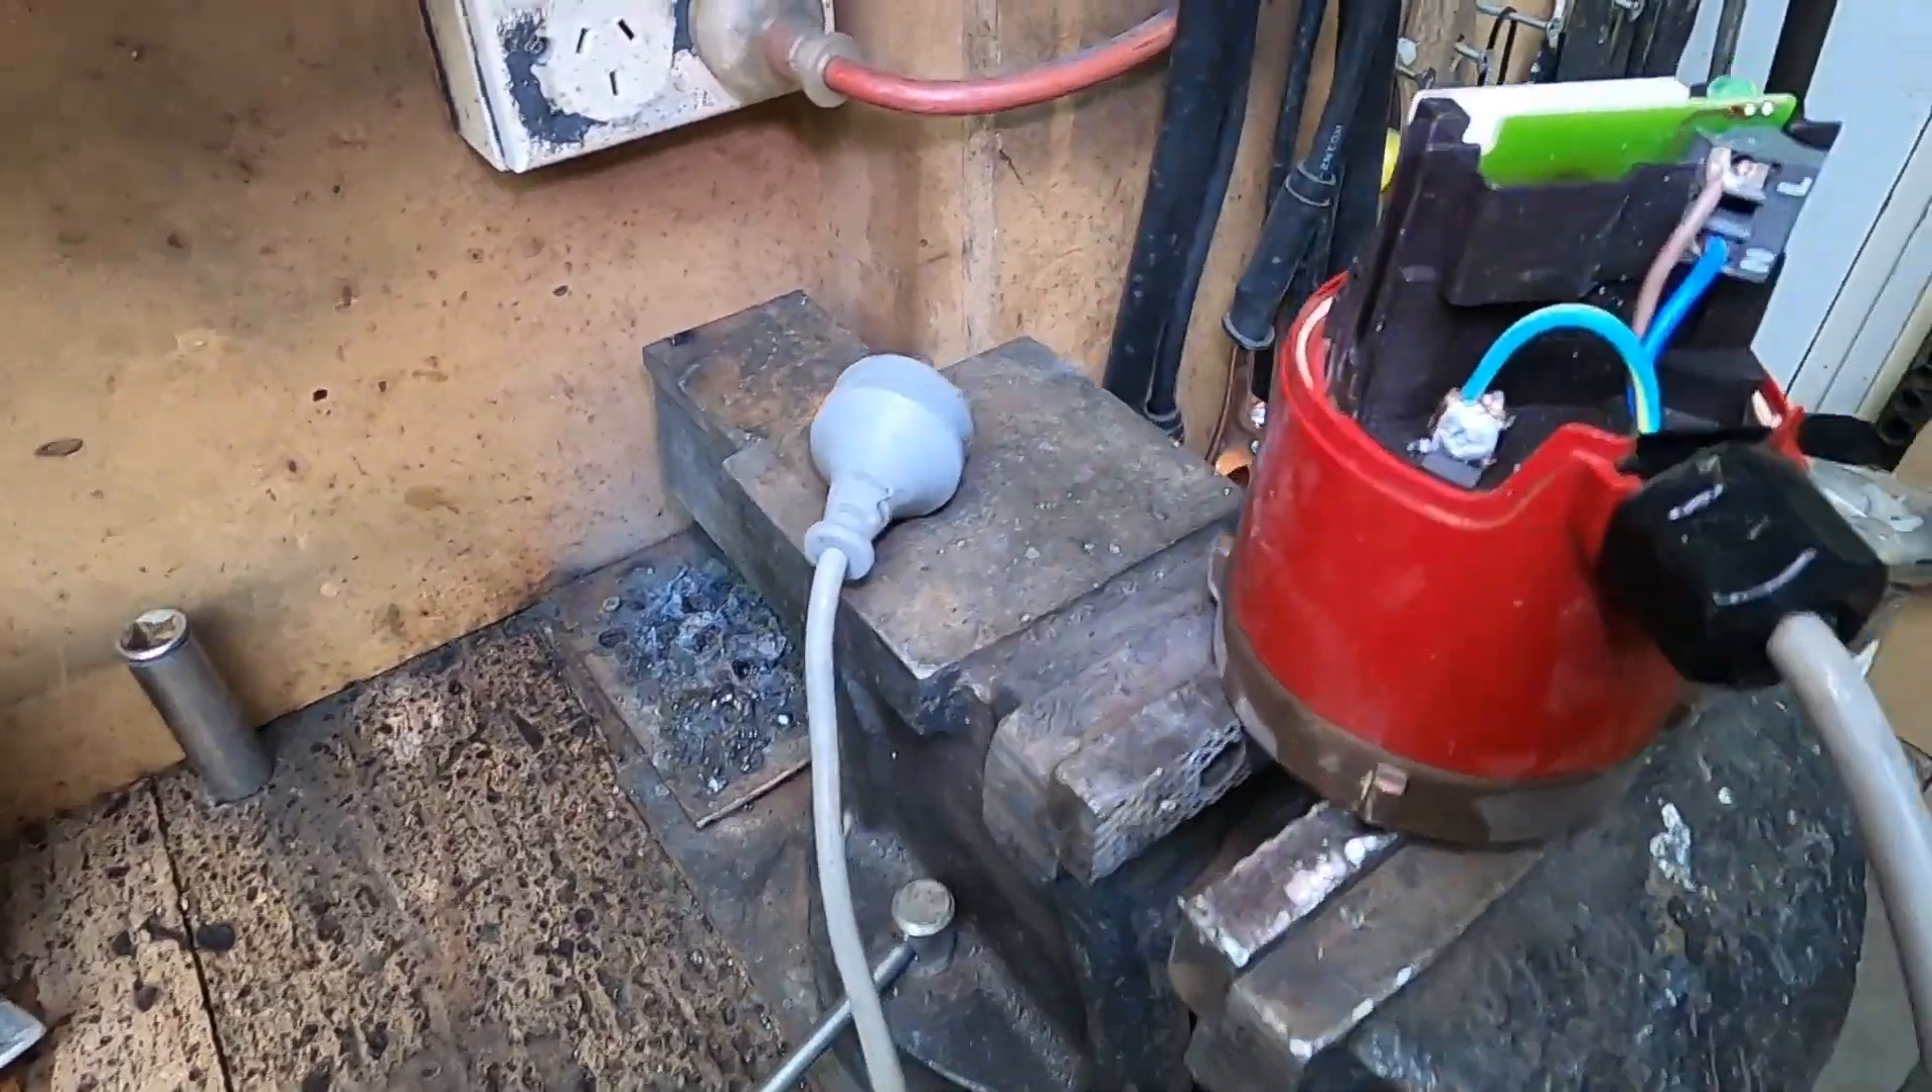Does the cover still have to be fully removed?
No.